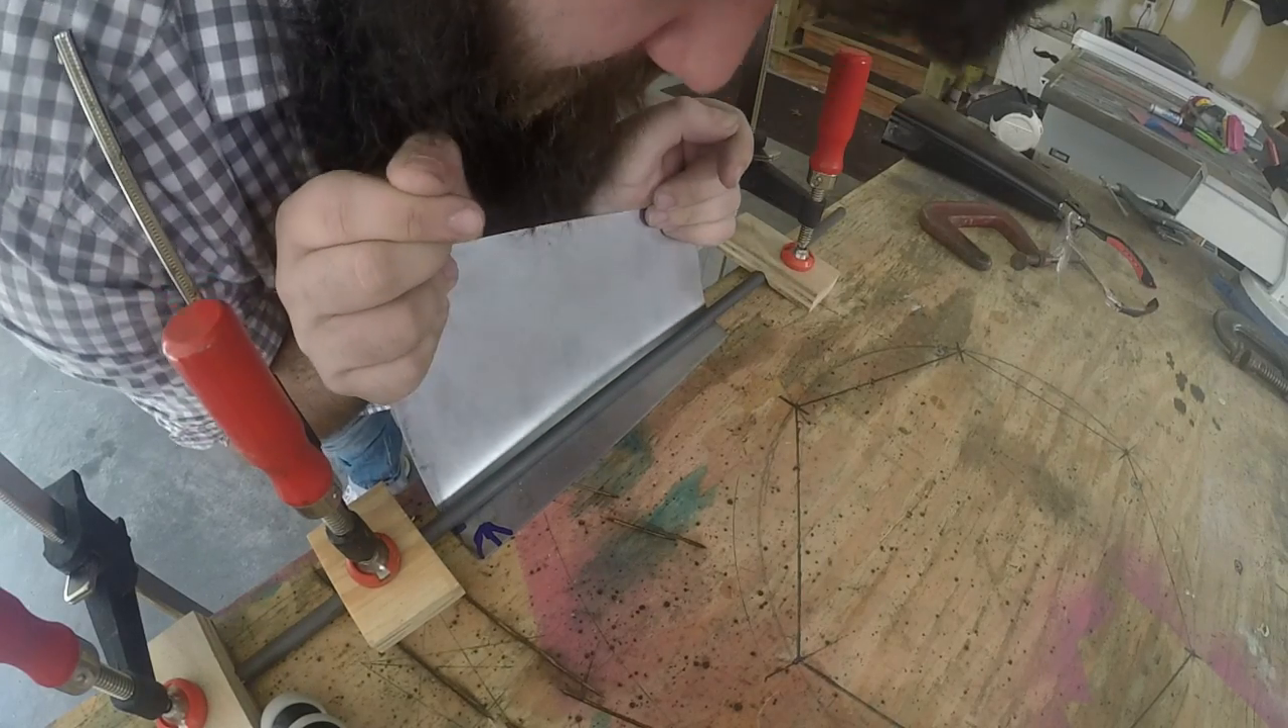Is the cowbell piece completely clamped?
Yes.